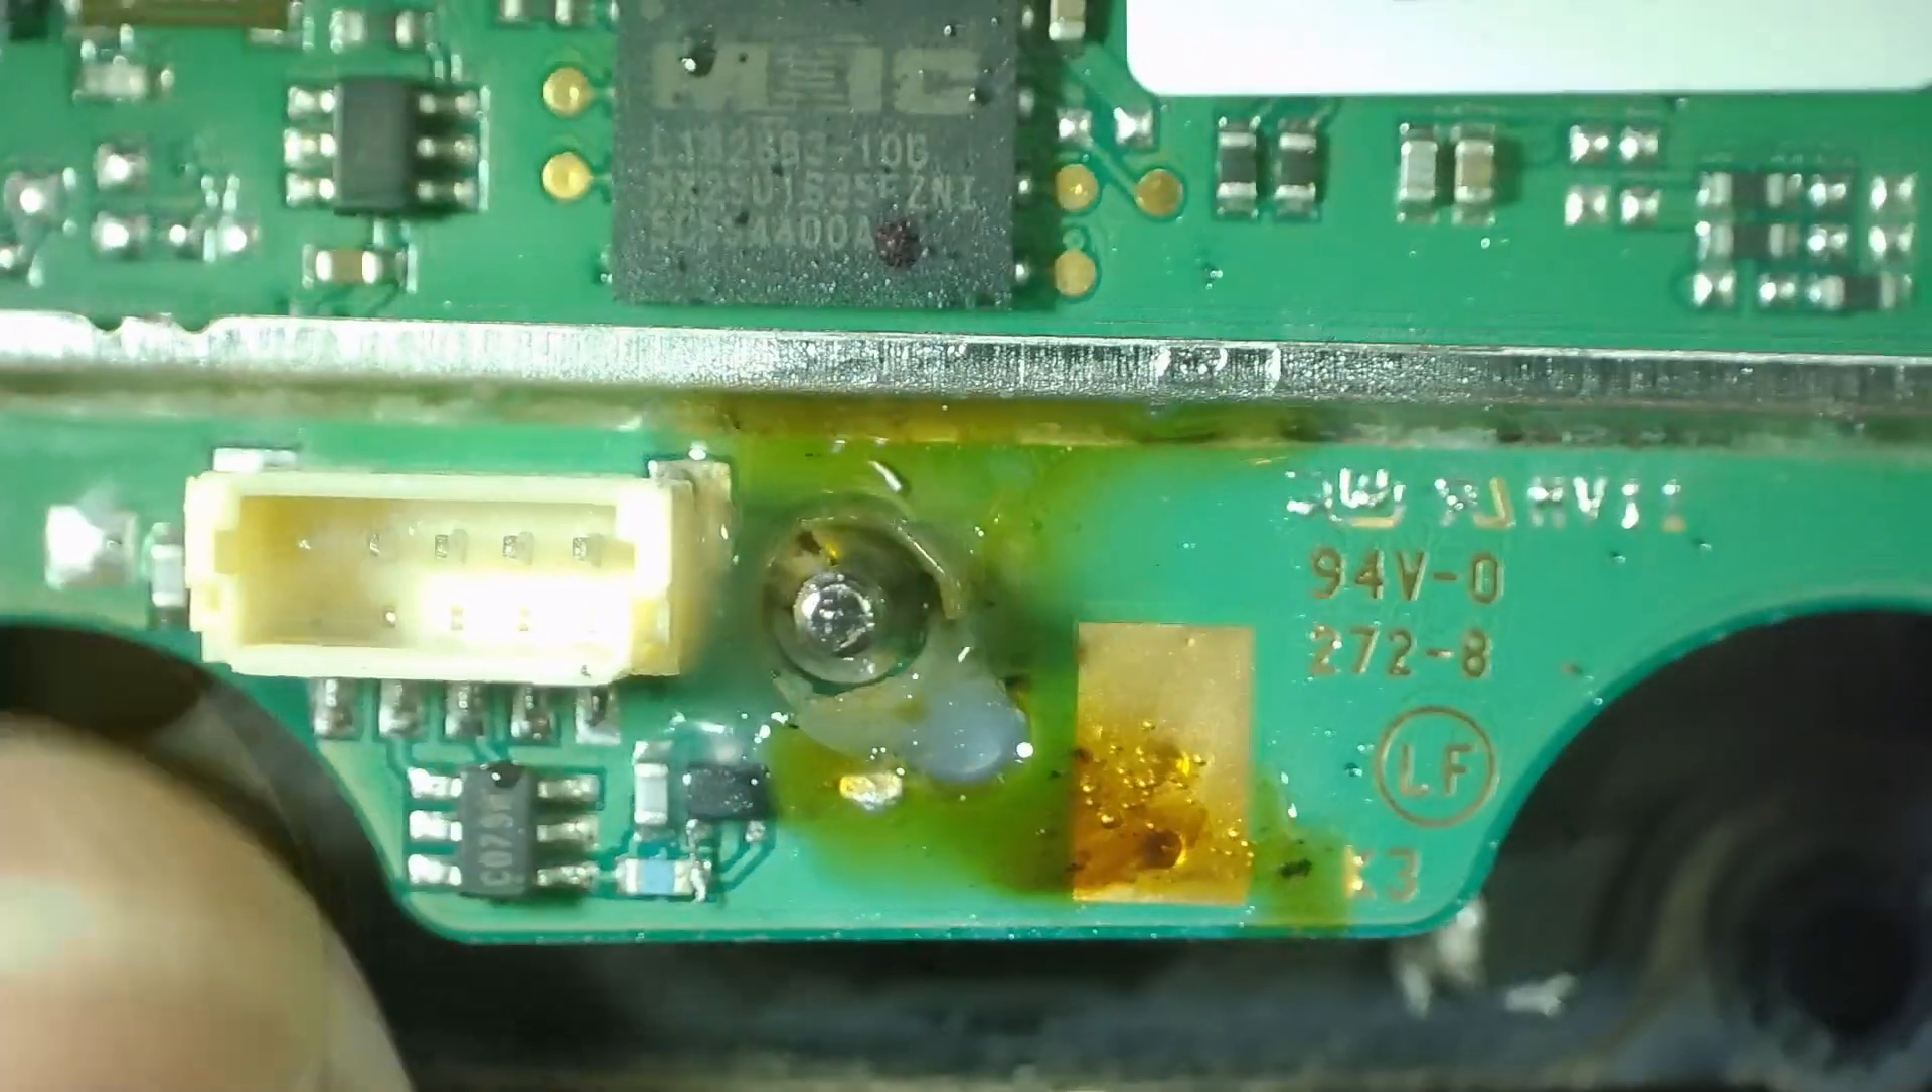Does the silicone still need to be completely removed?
Yes.